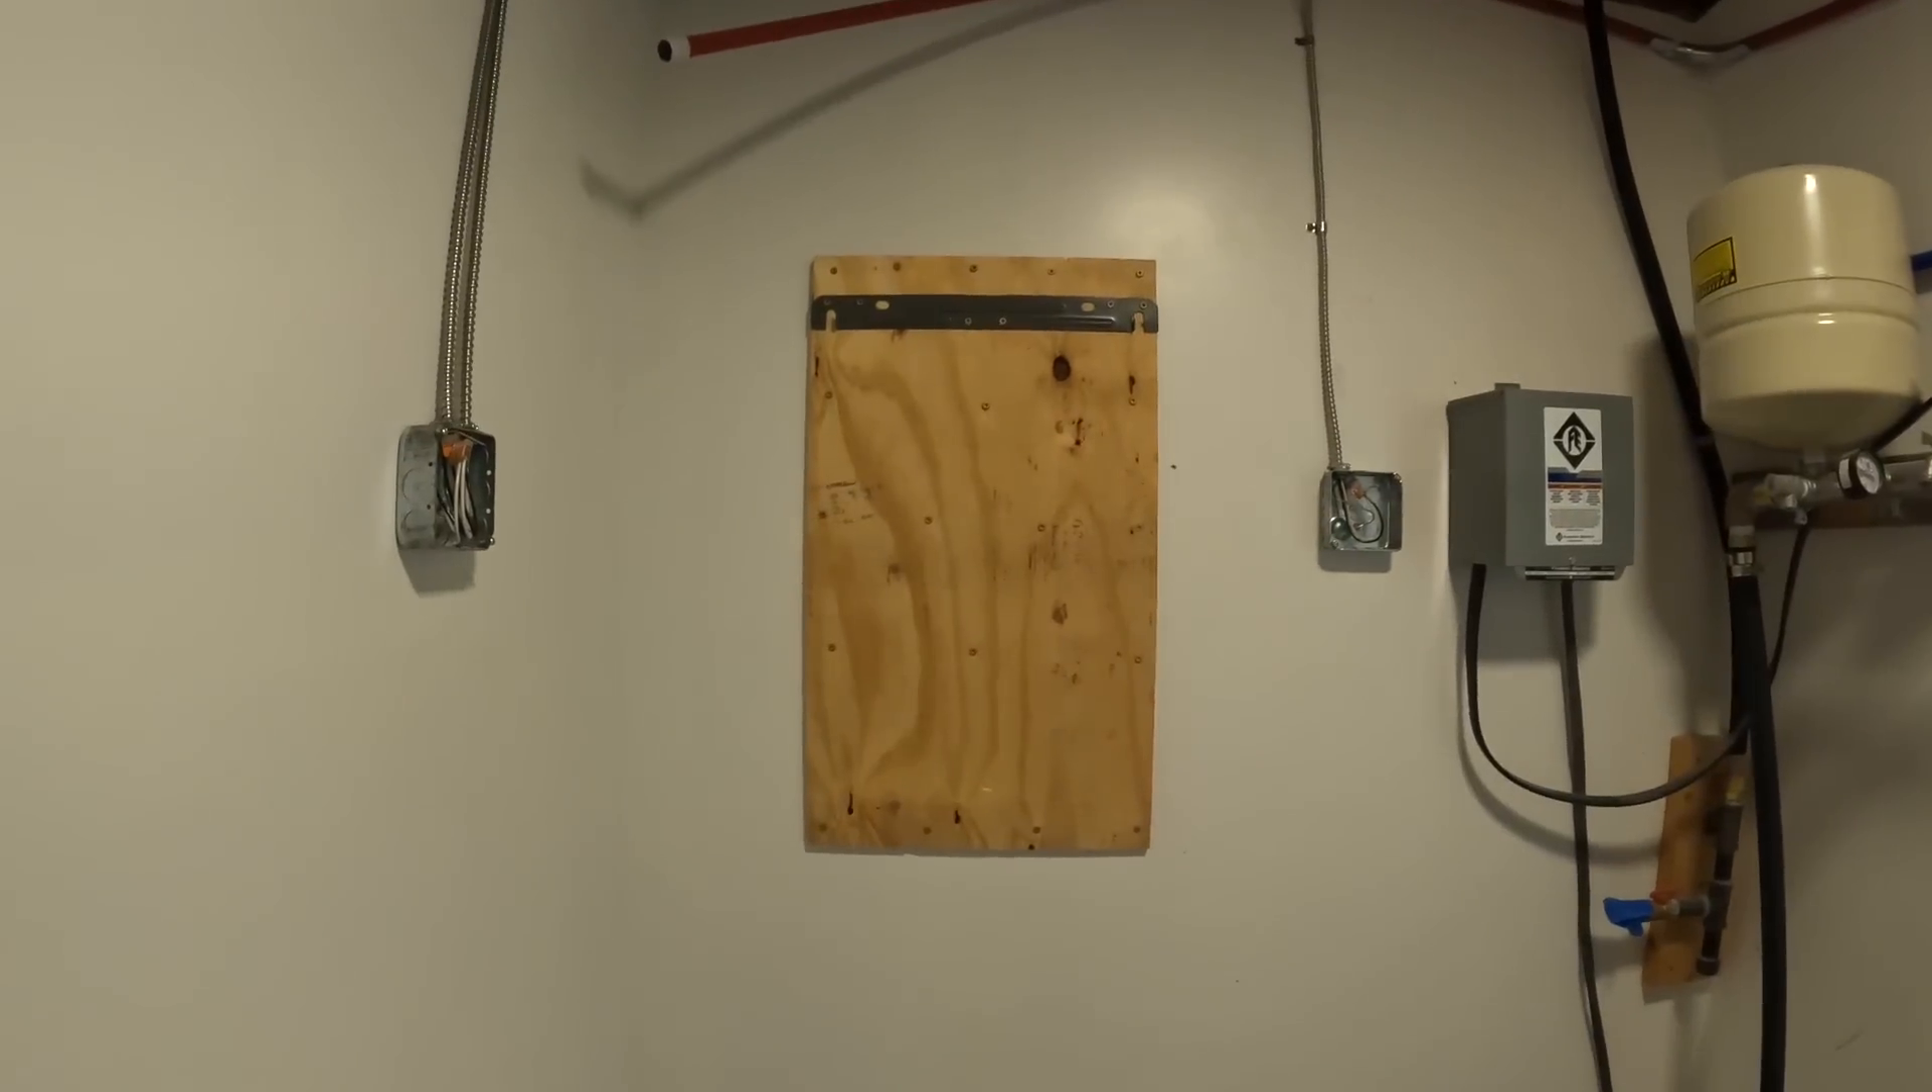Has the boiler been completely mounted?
No.